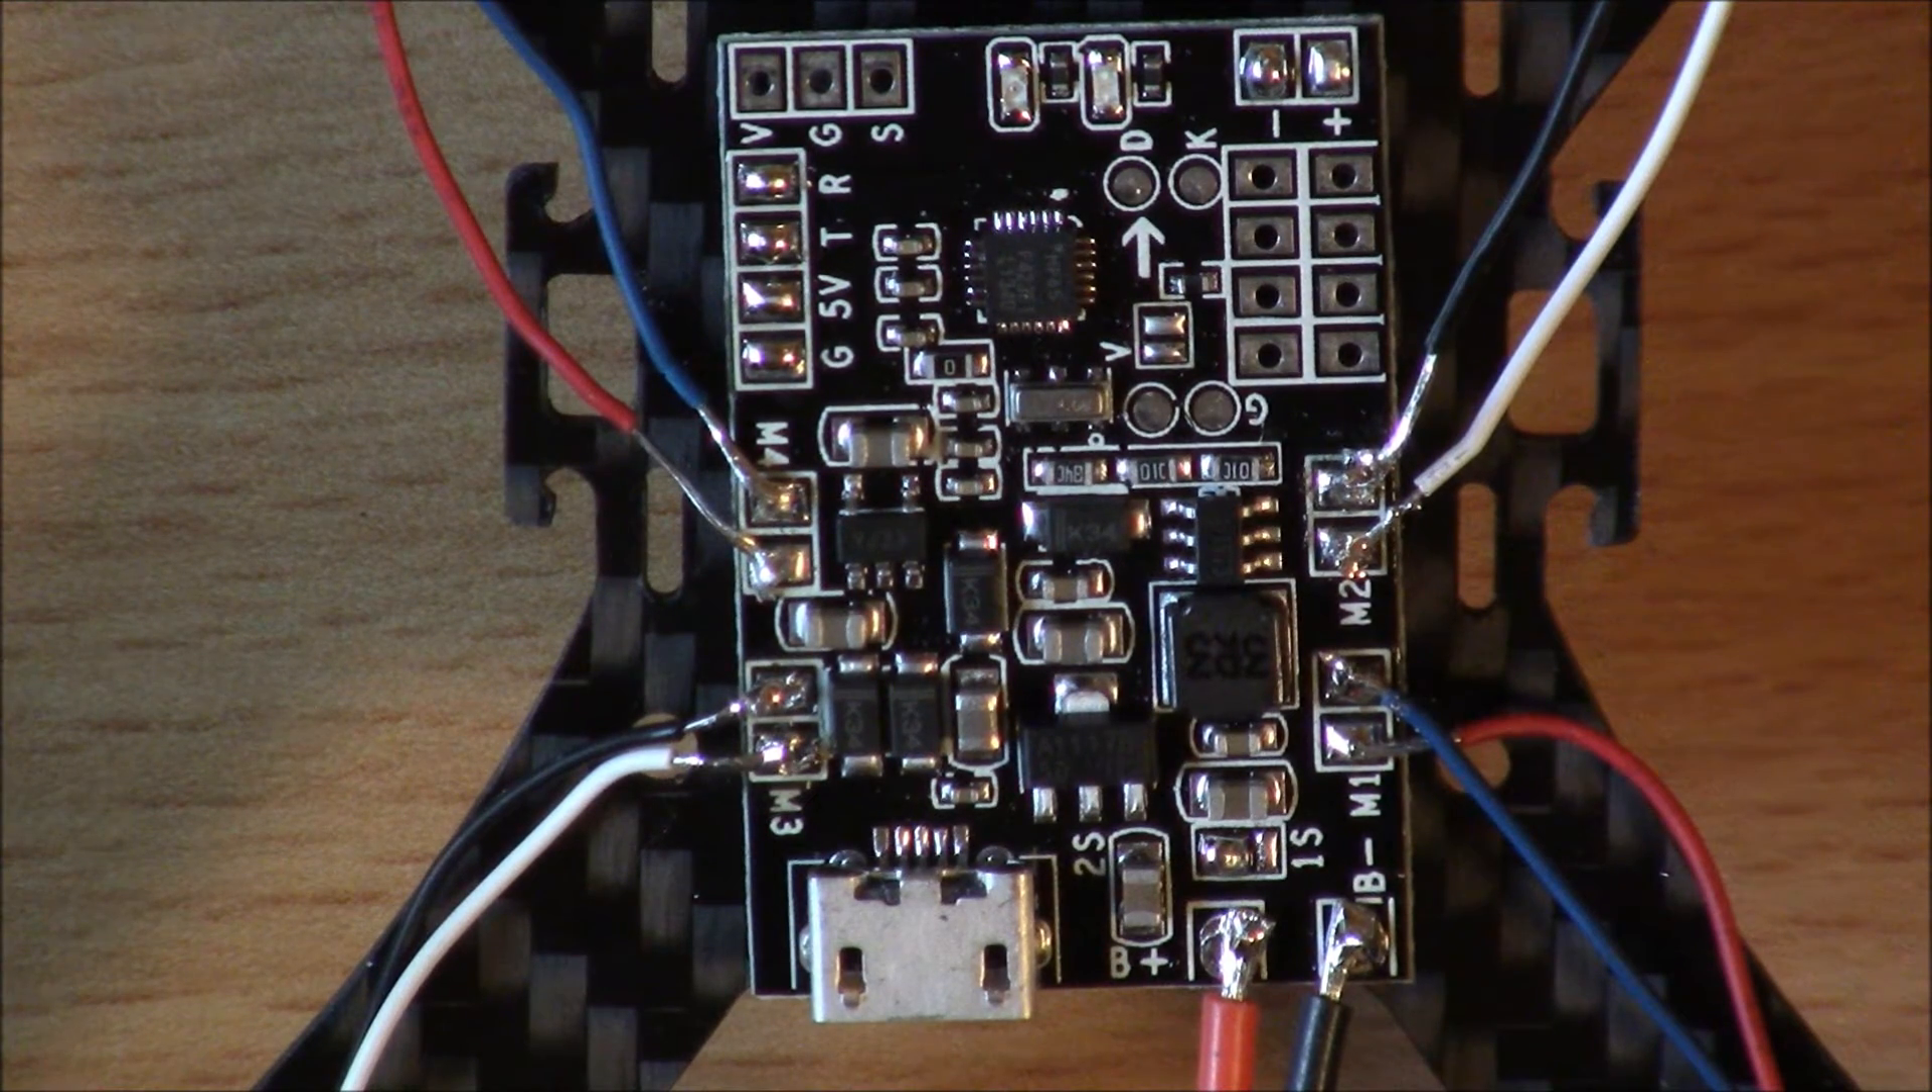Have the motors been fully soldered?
Yes.